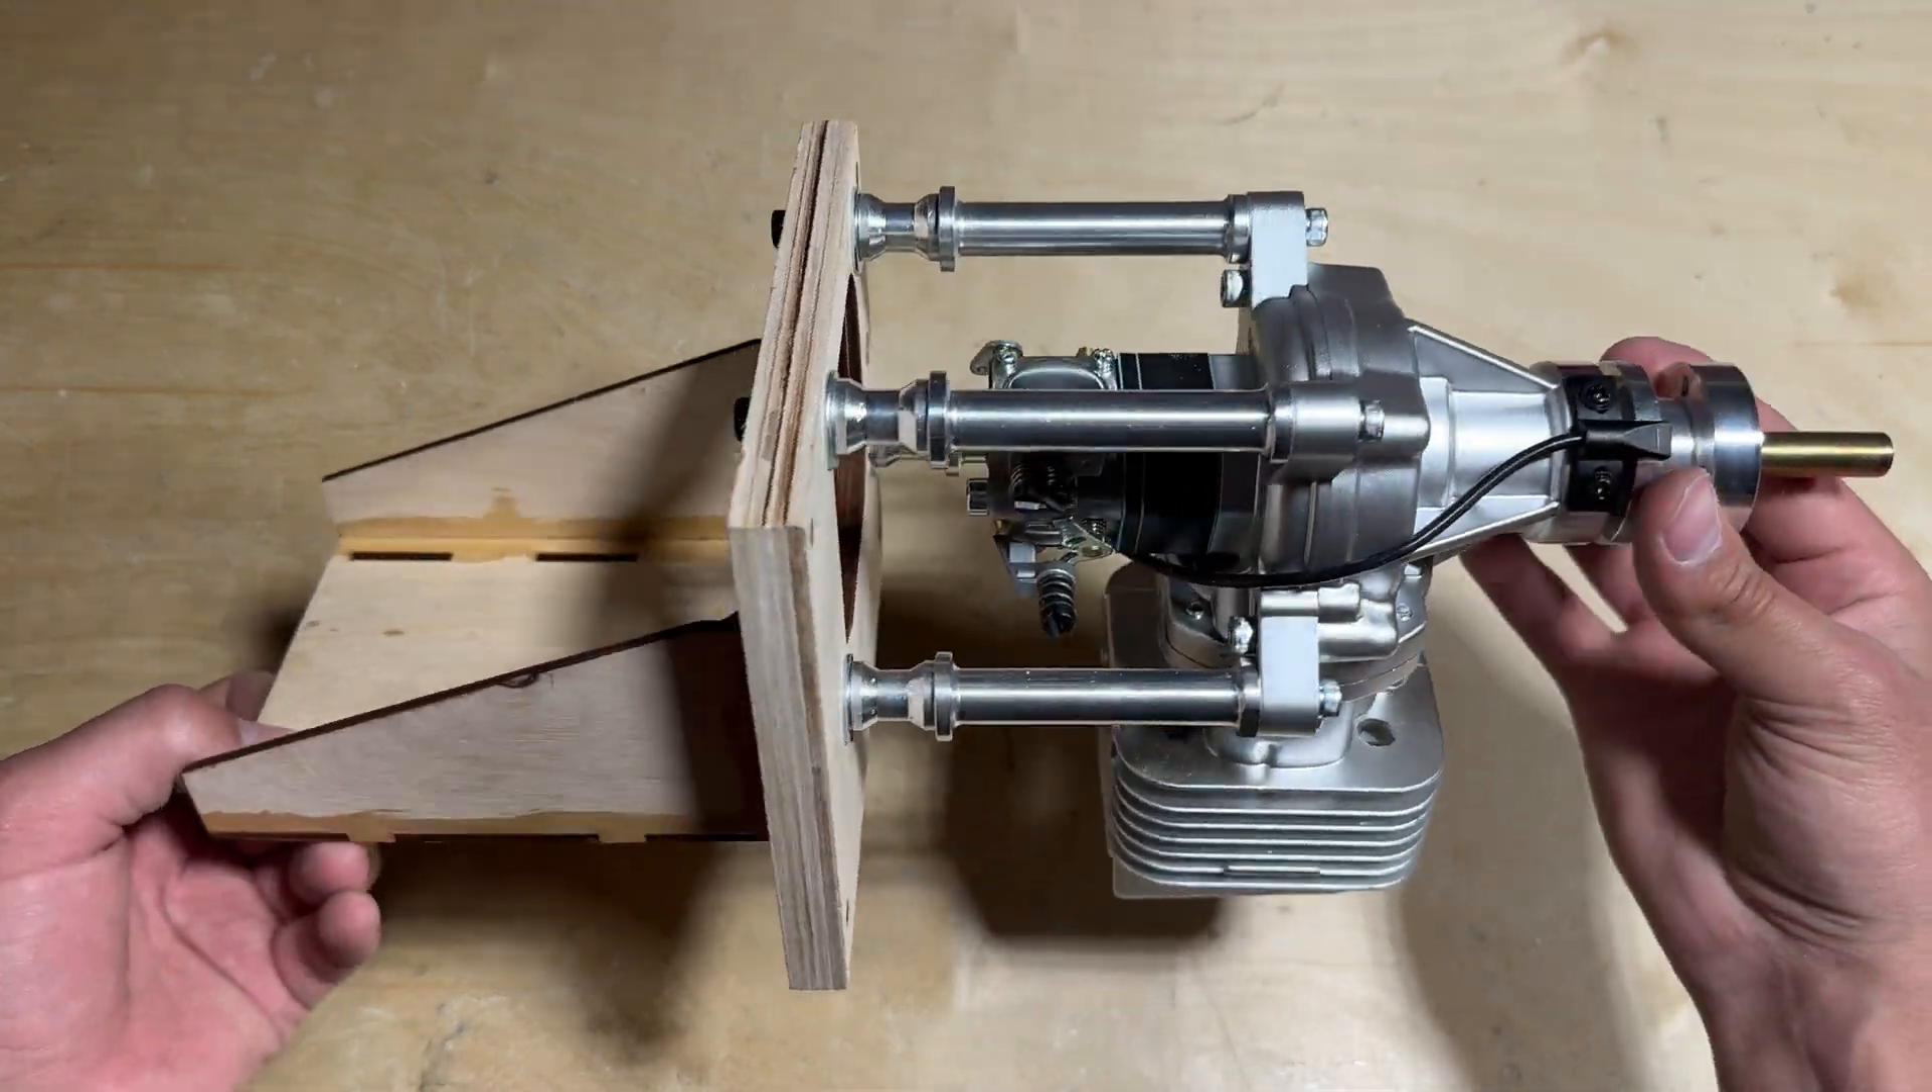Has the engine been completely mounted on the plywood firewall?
Yes.